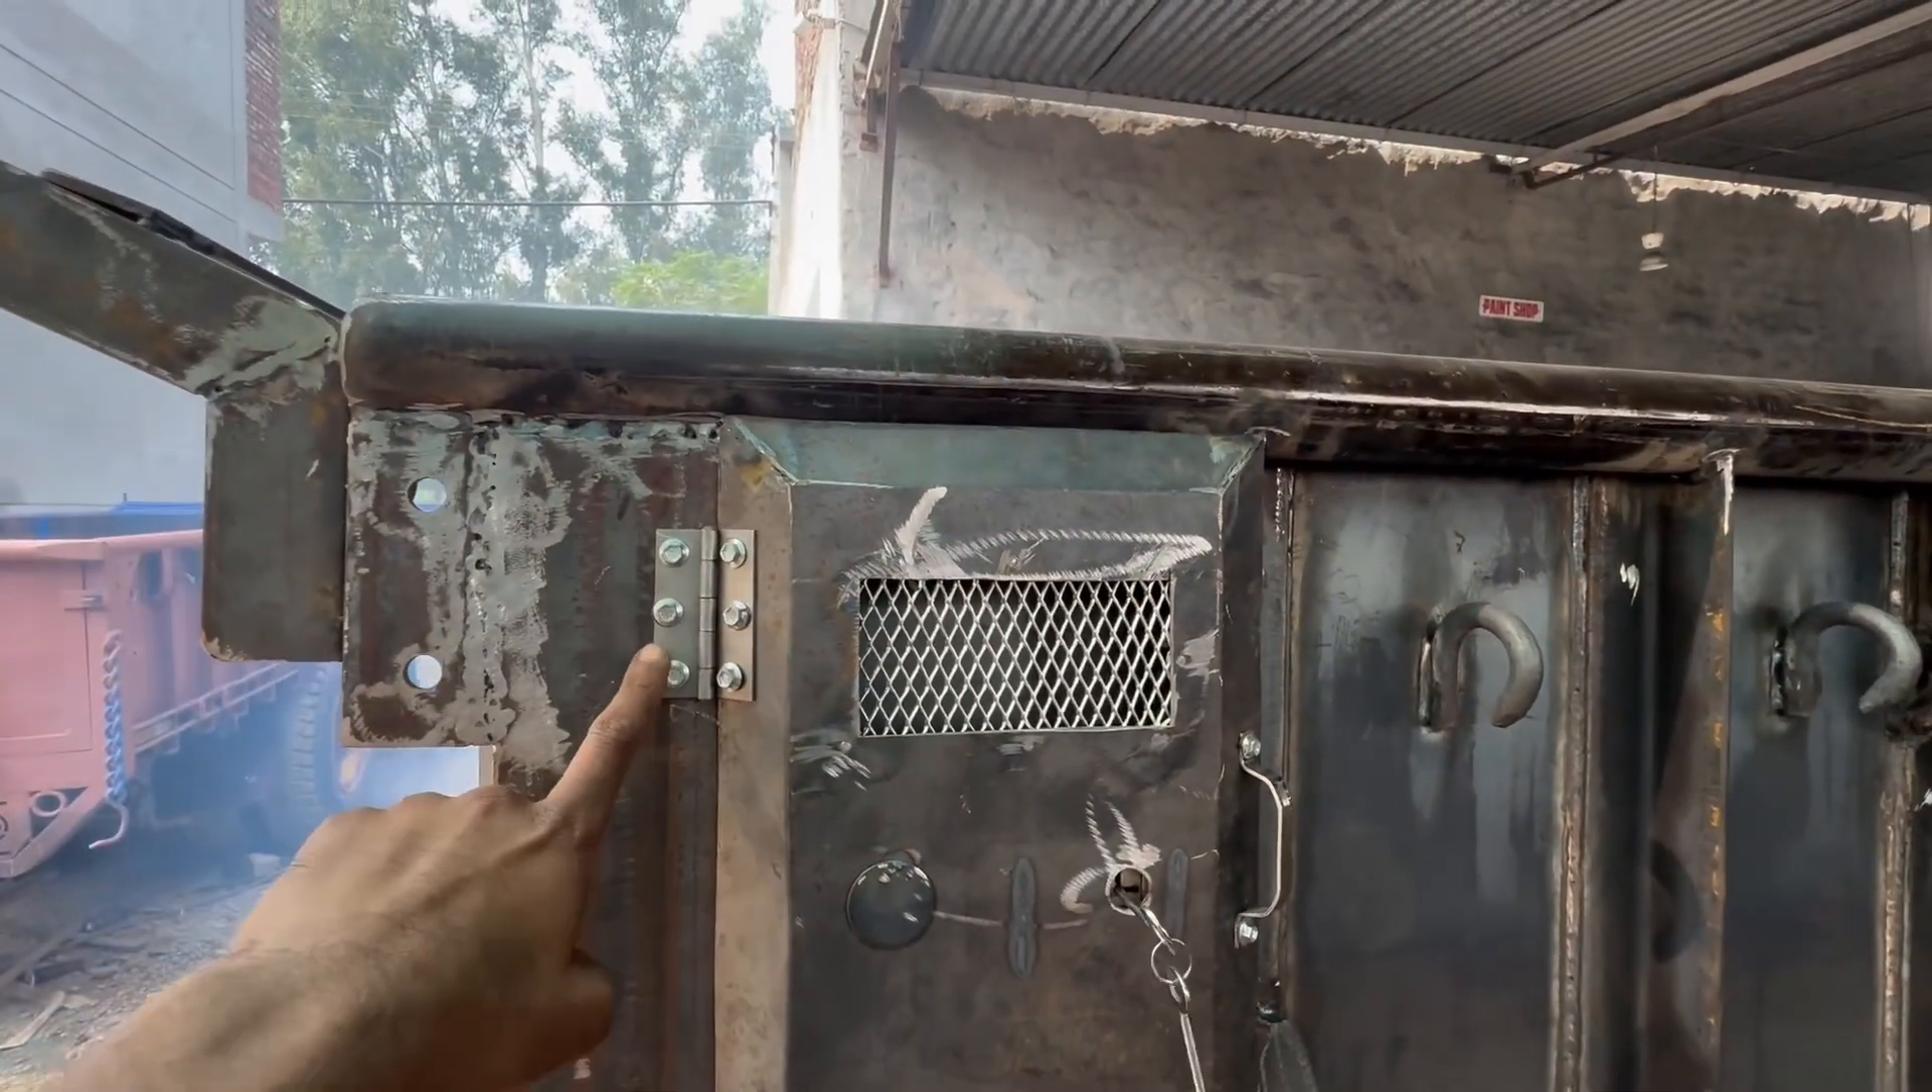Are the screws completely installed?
Yes.